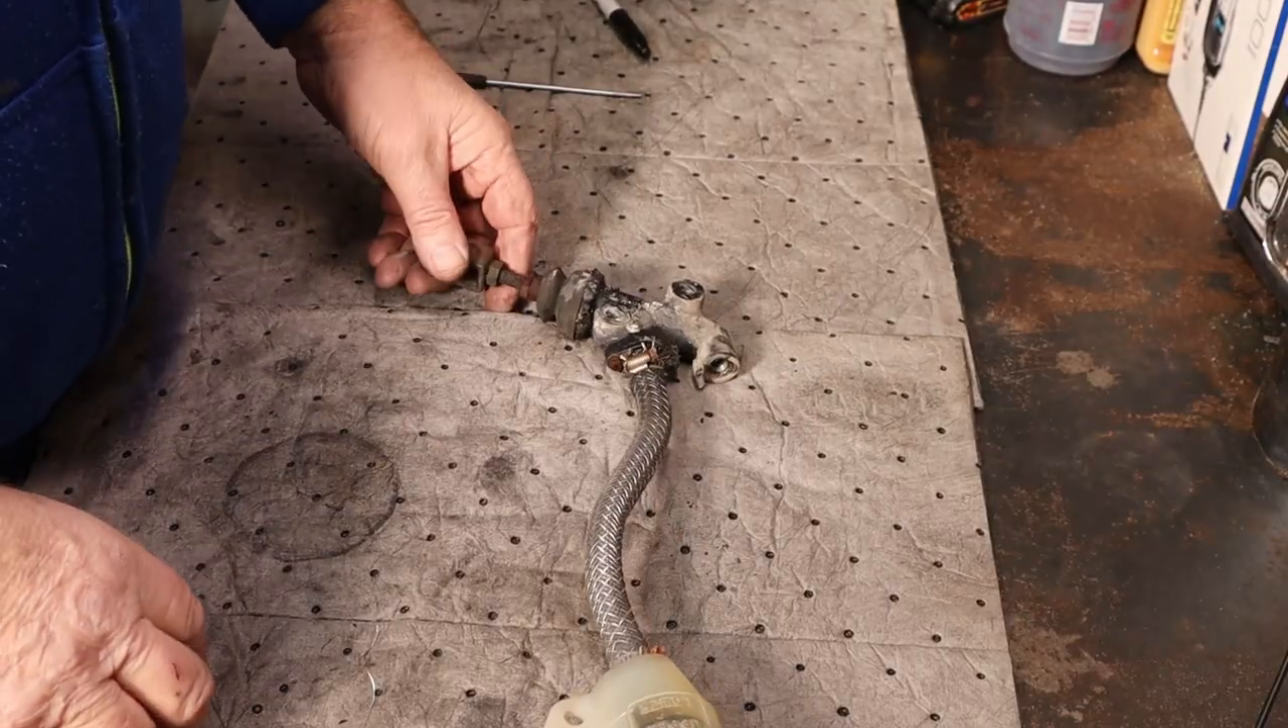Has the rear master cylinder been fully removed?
Yes.